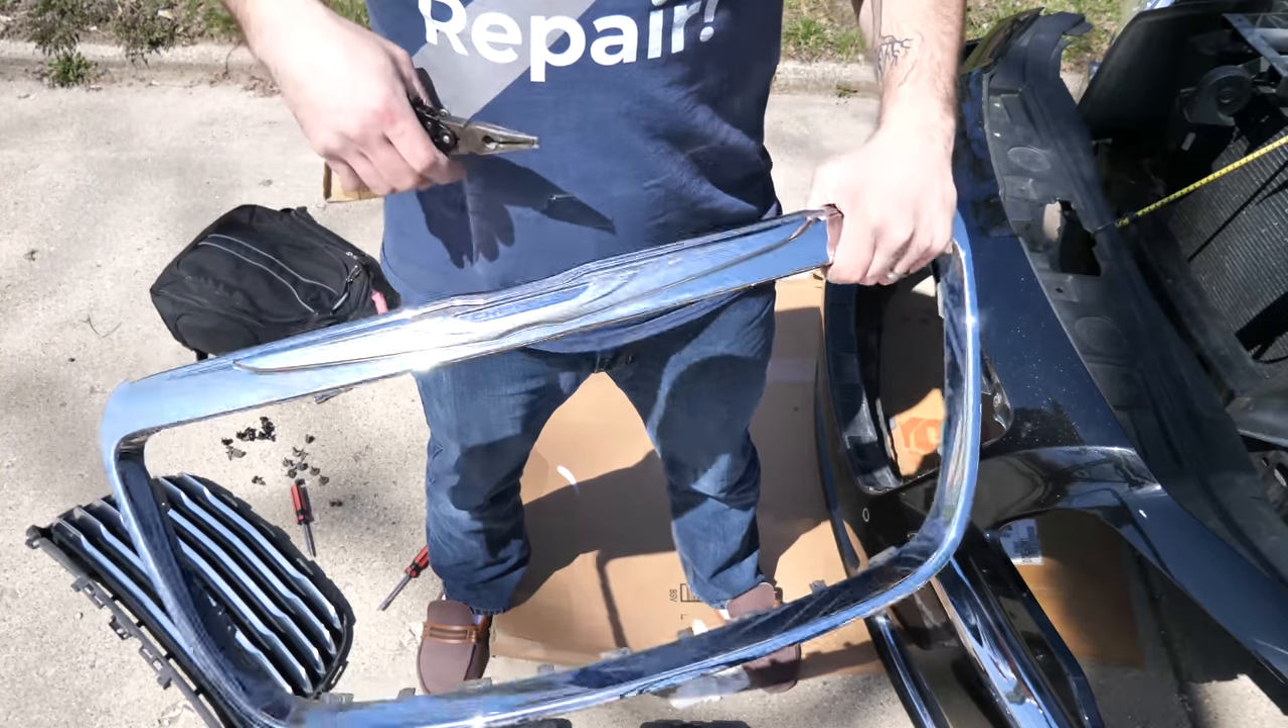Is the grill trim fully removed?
Yes.